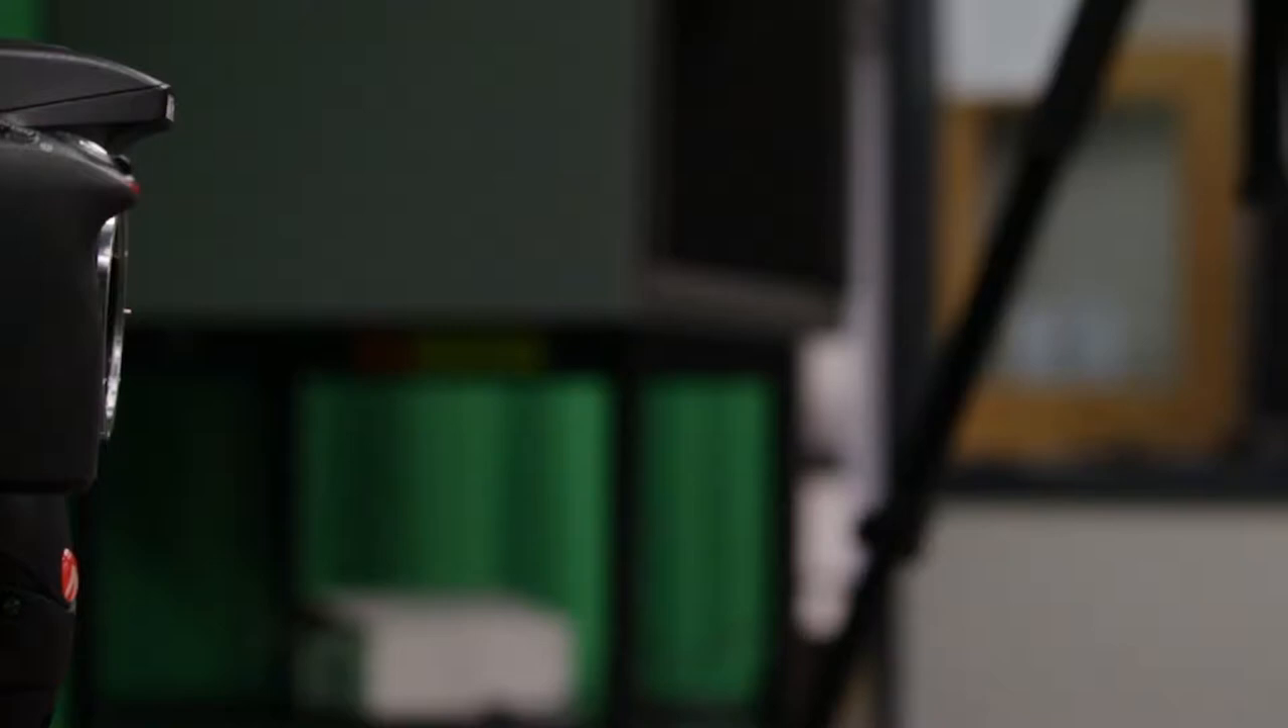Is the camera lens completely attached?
No.